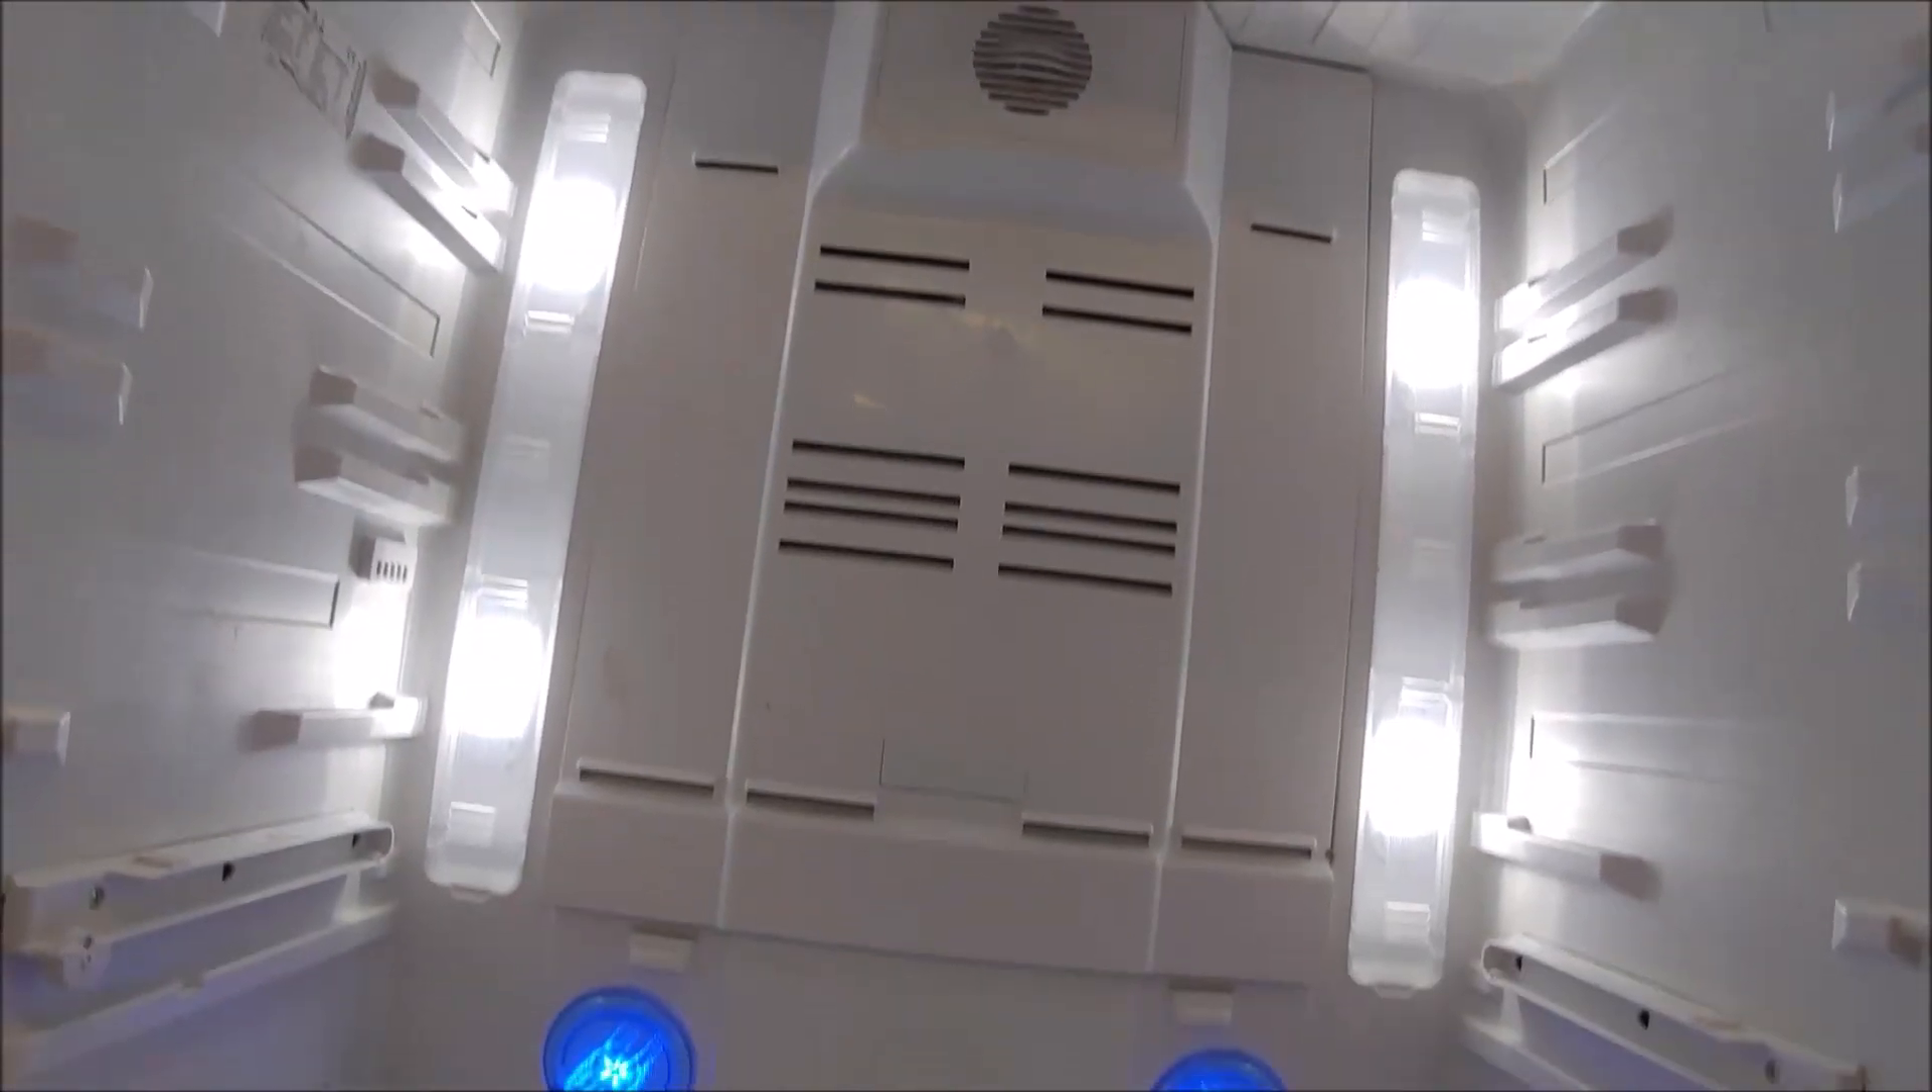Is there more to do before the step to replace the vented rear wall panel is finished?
No.